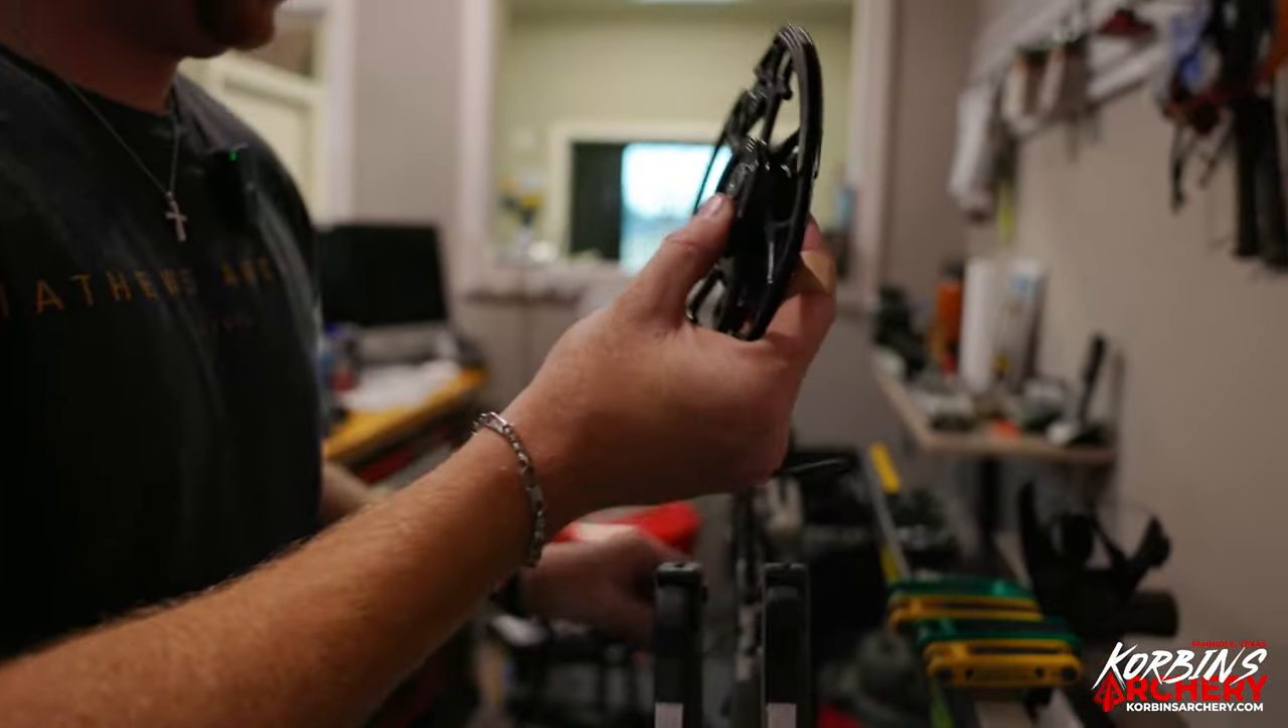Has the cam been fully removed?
Yes.